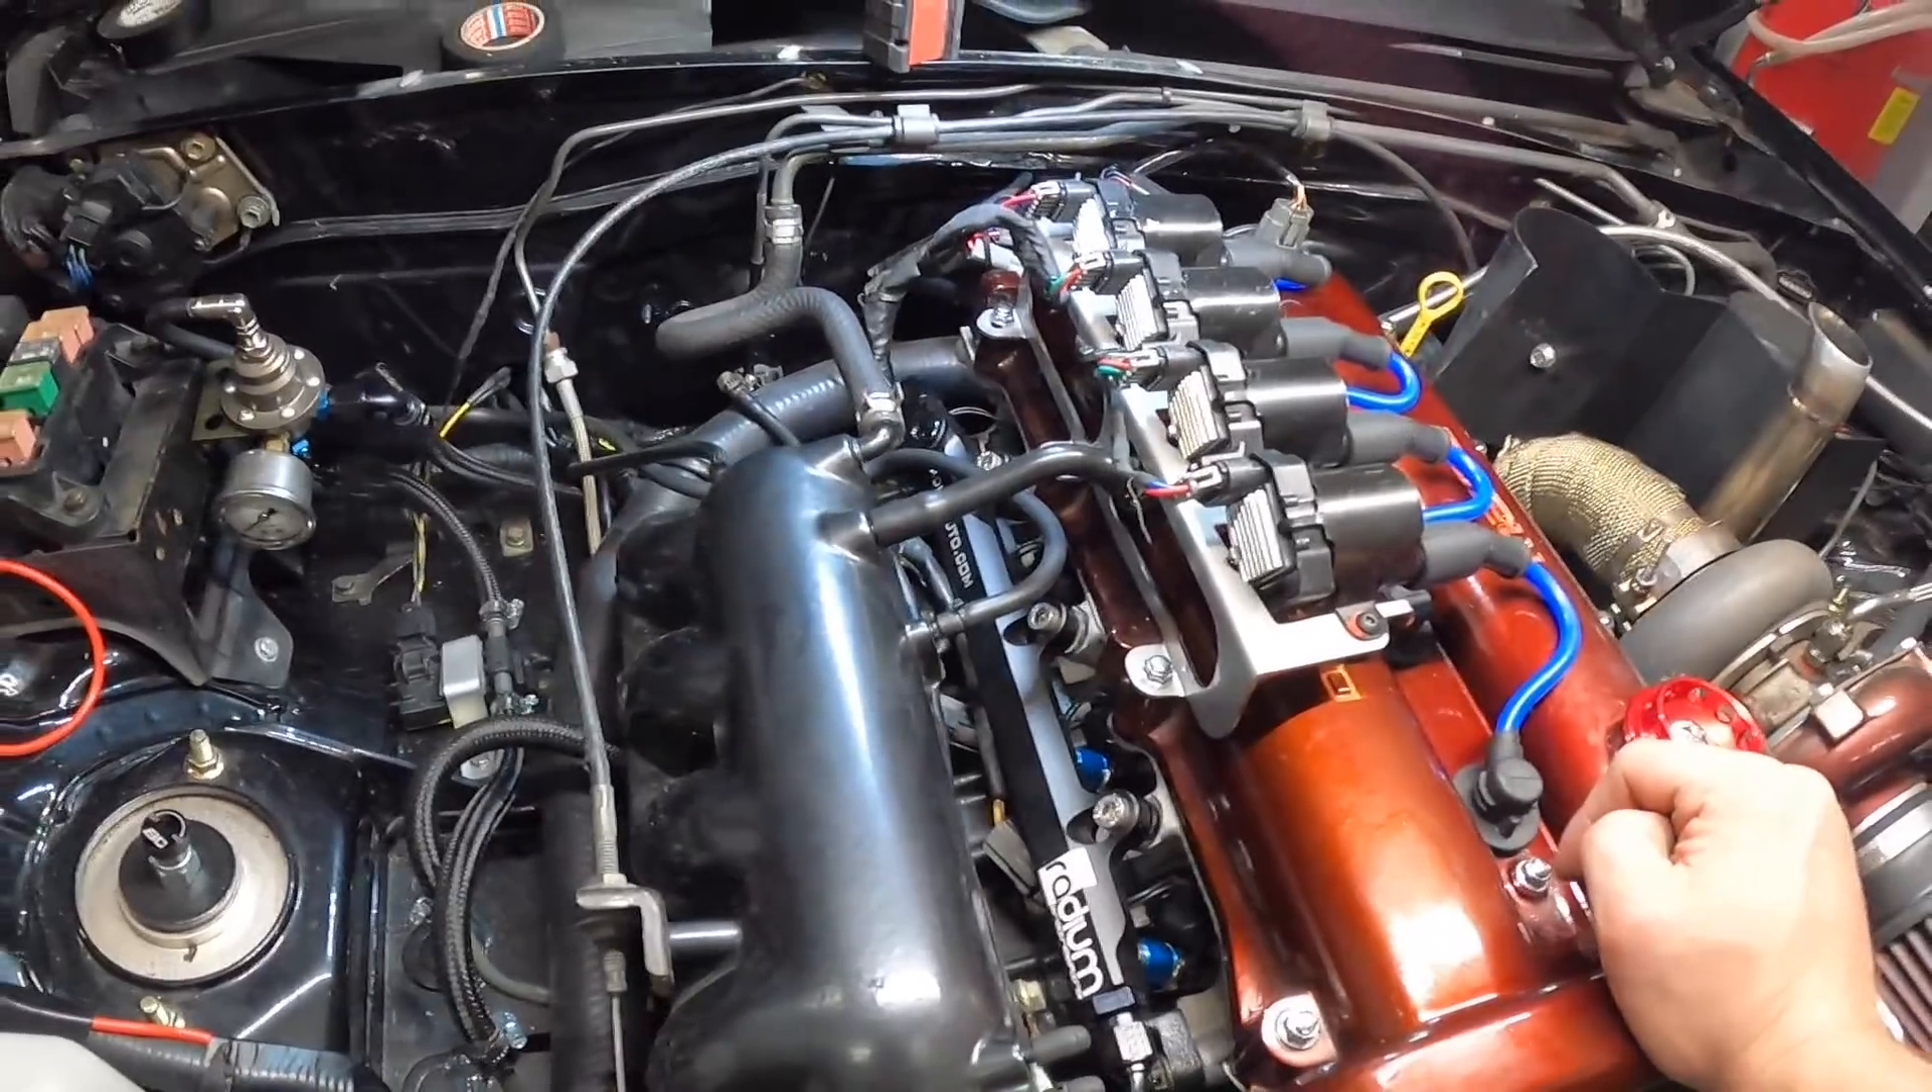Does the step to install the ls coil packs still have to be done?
No.